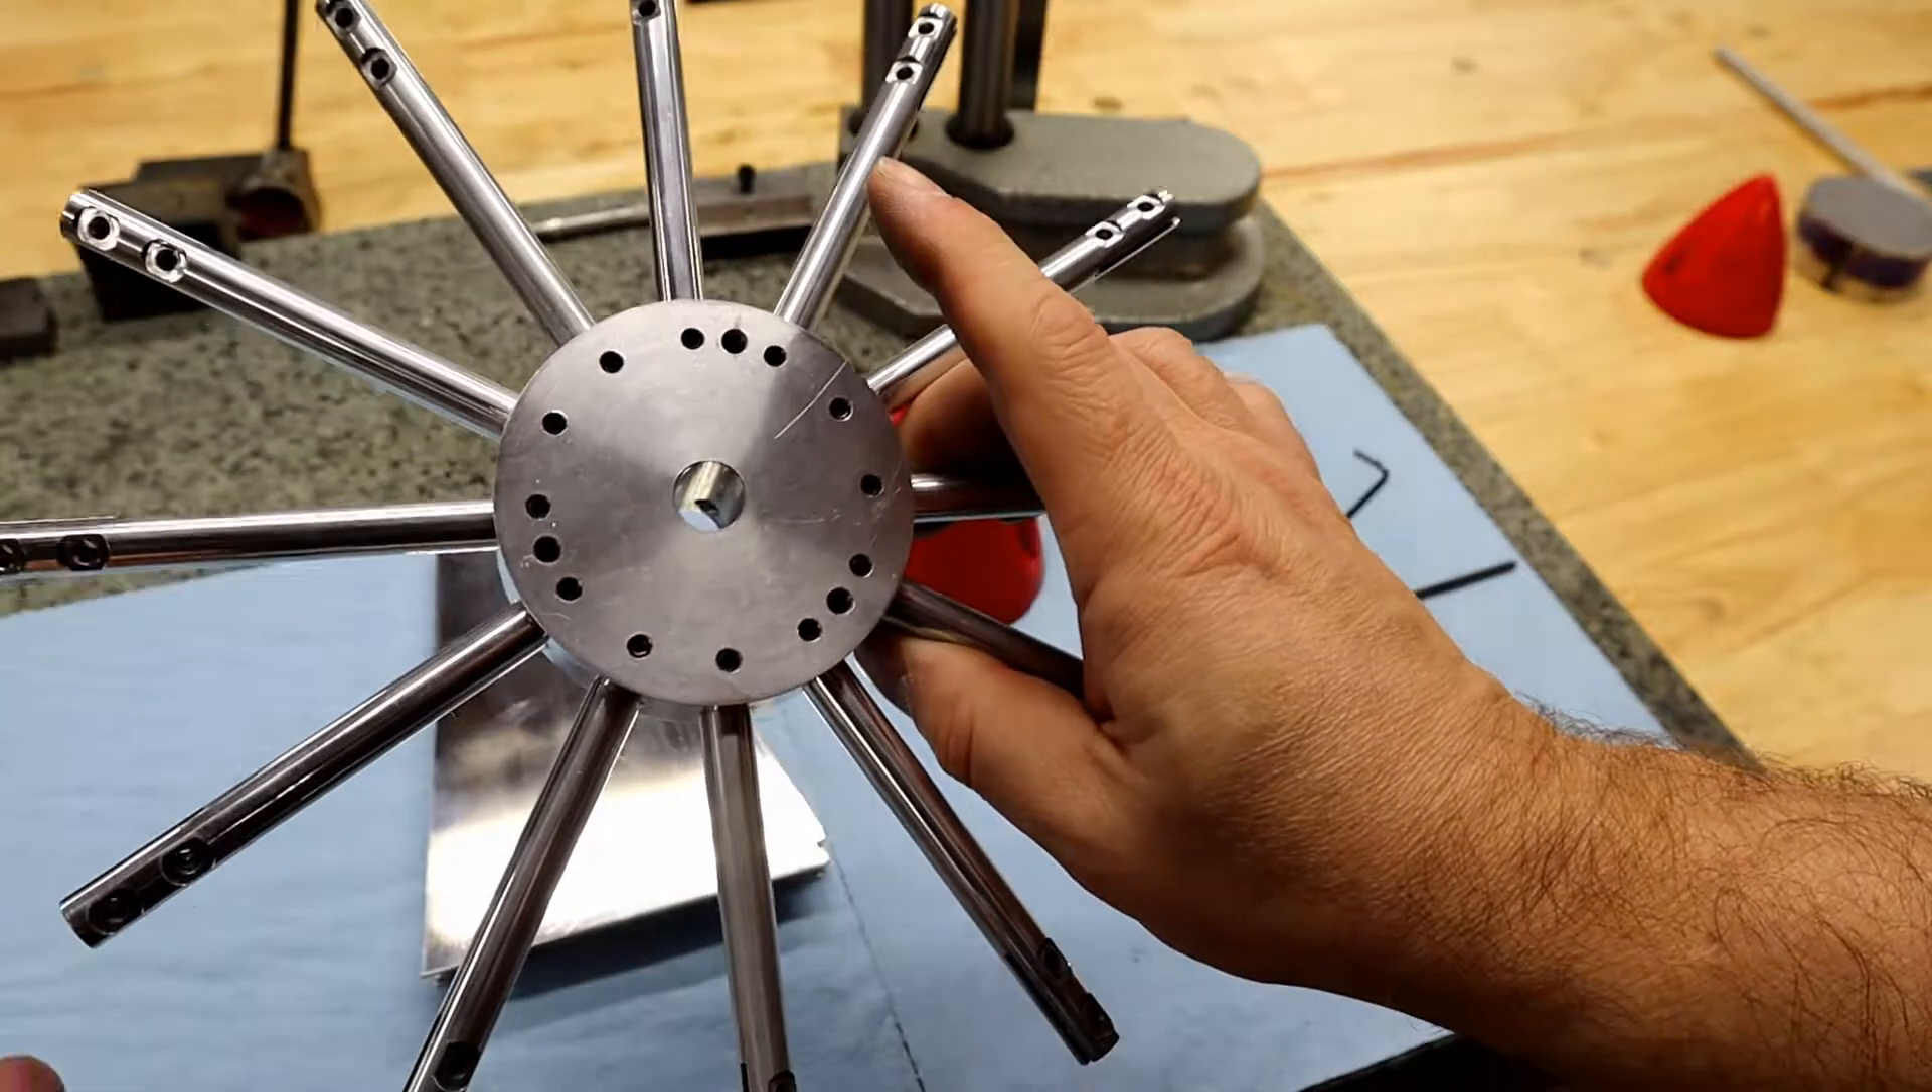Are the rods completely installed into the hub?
Yes.